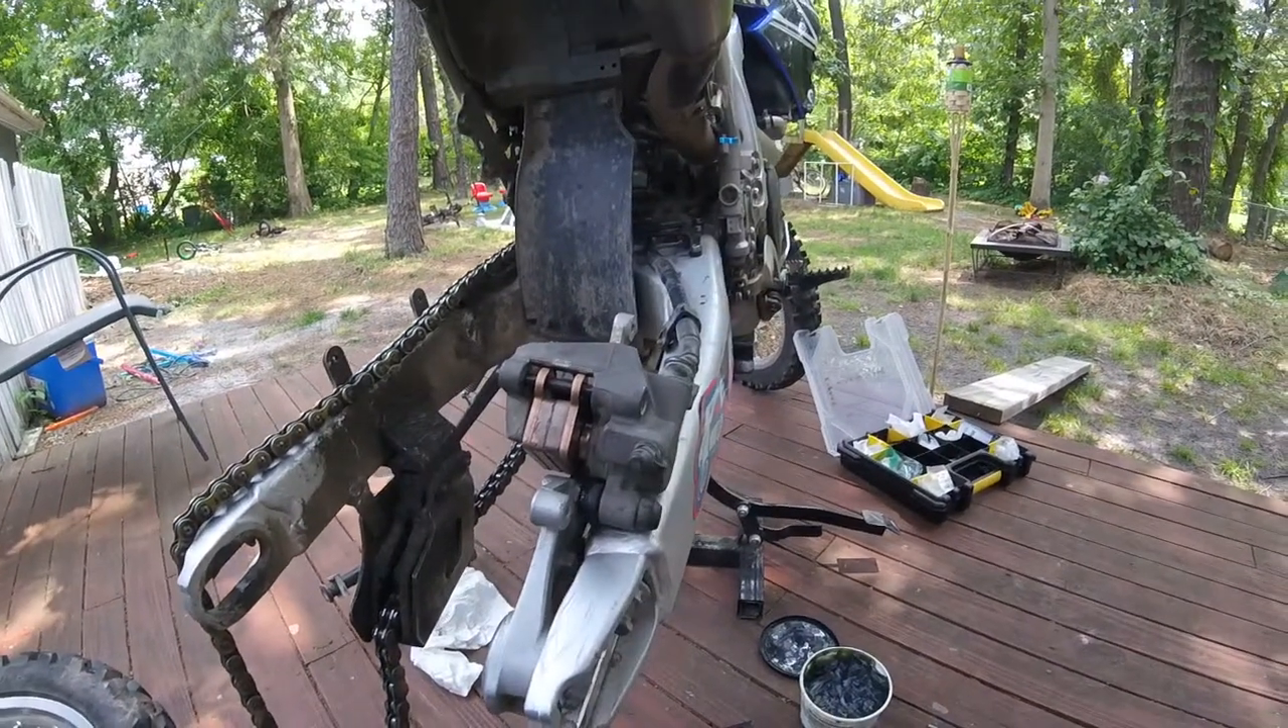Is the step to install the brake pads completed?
Yes.